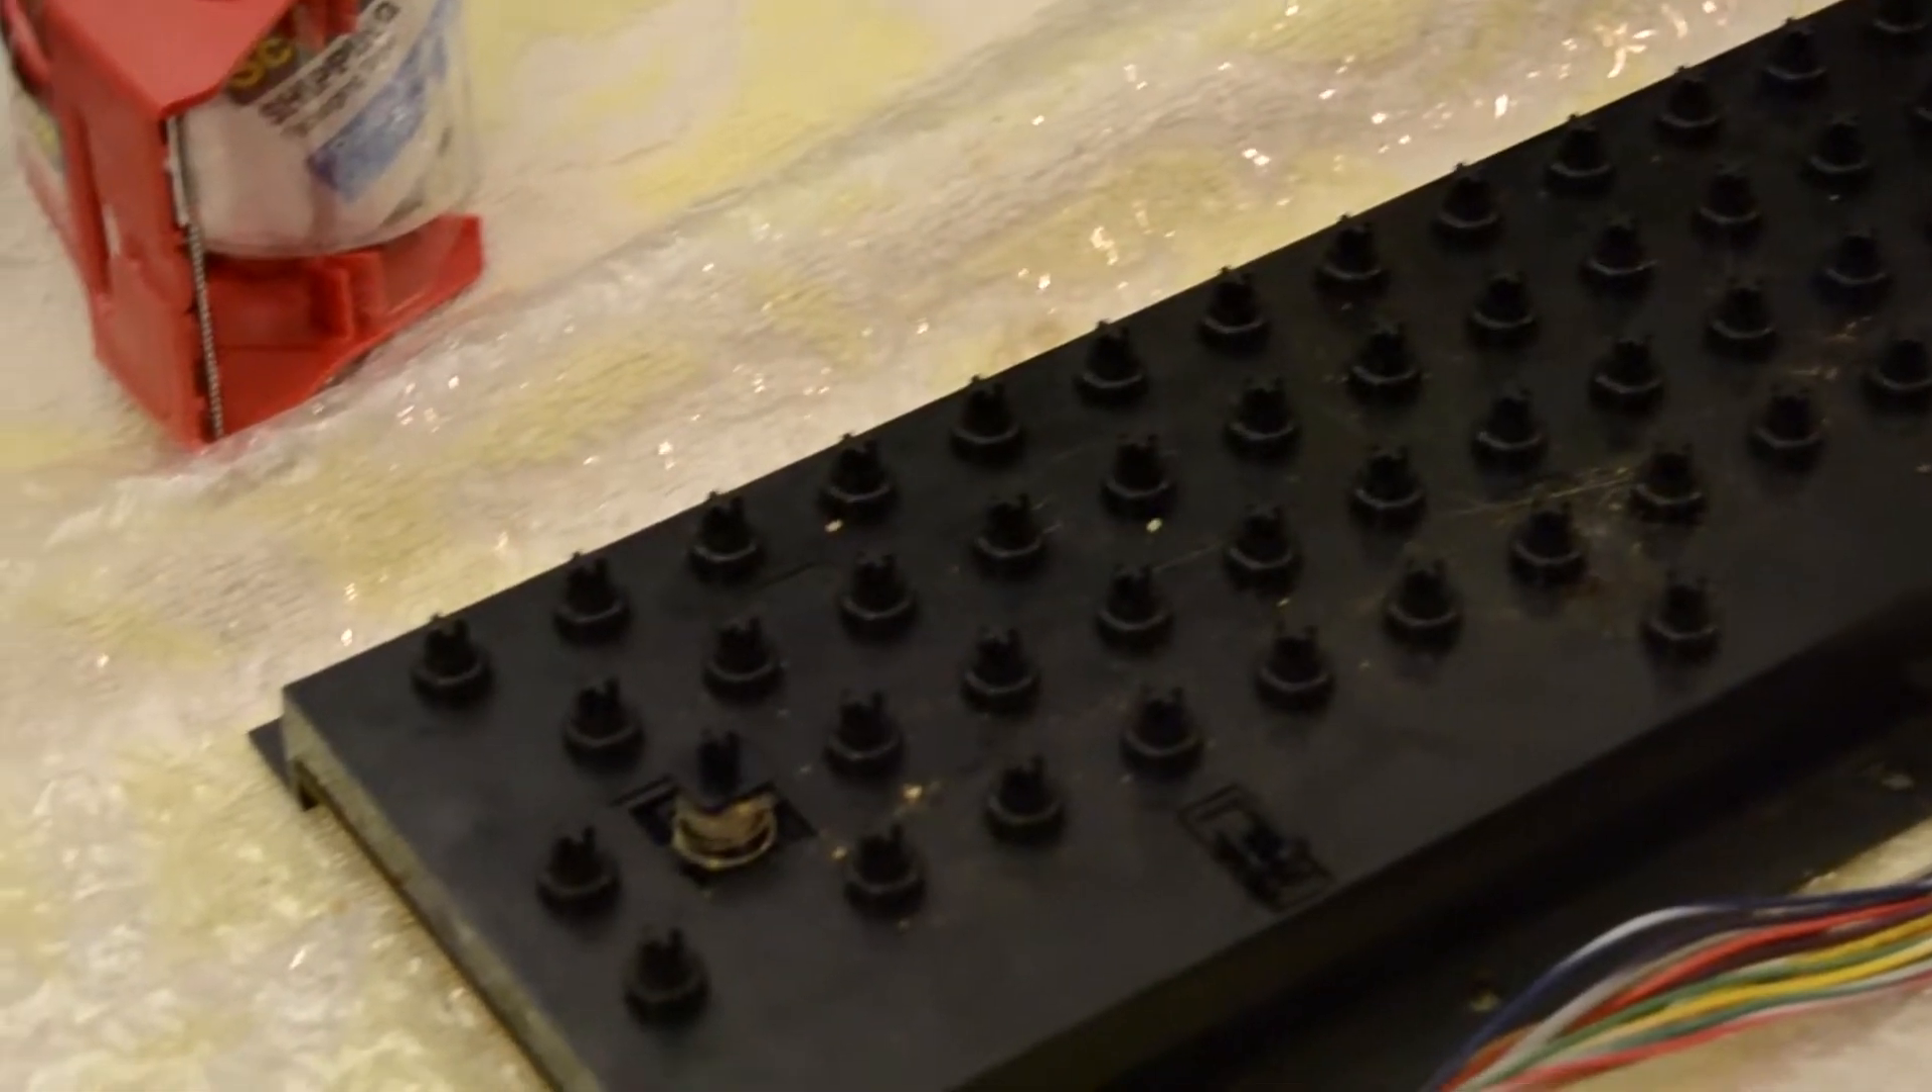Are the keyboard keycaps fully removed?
Yes.